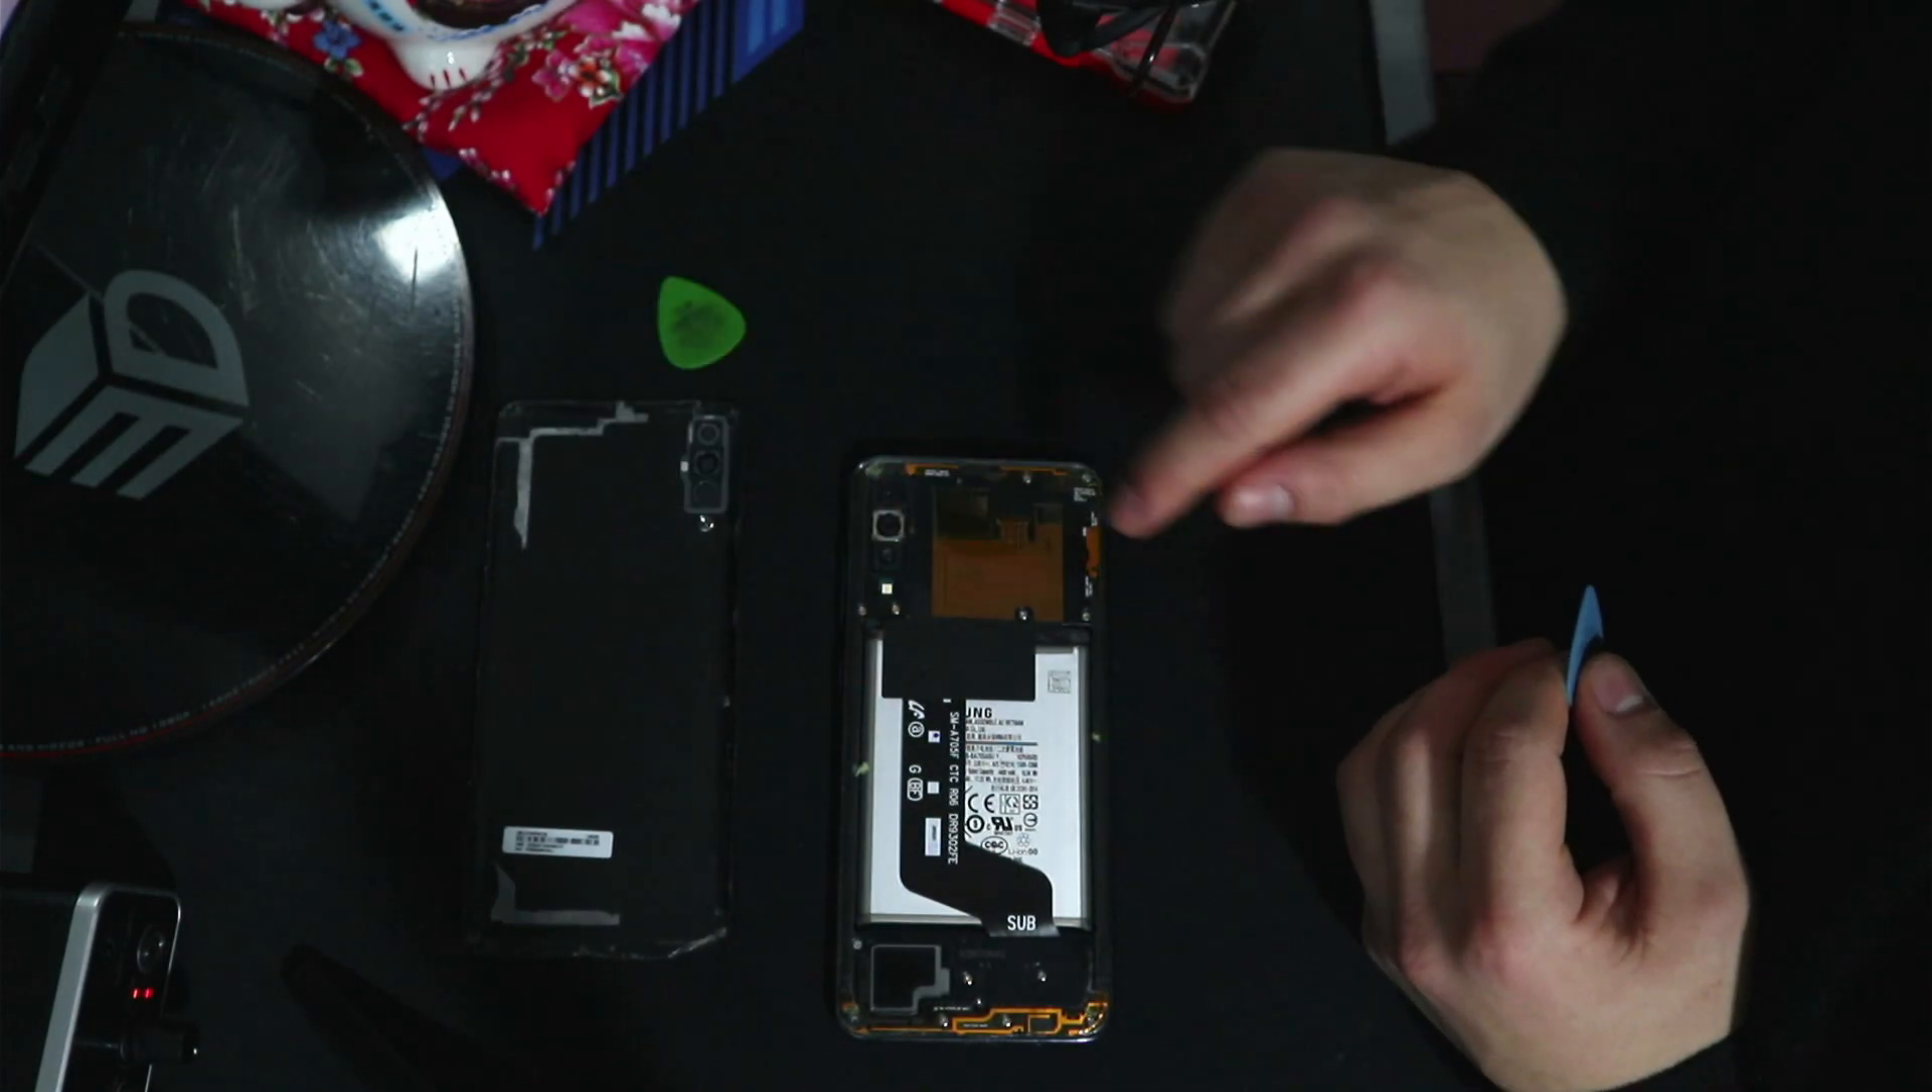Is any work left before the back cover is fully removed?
No.